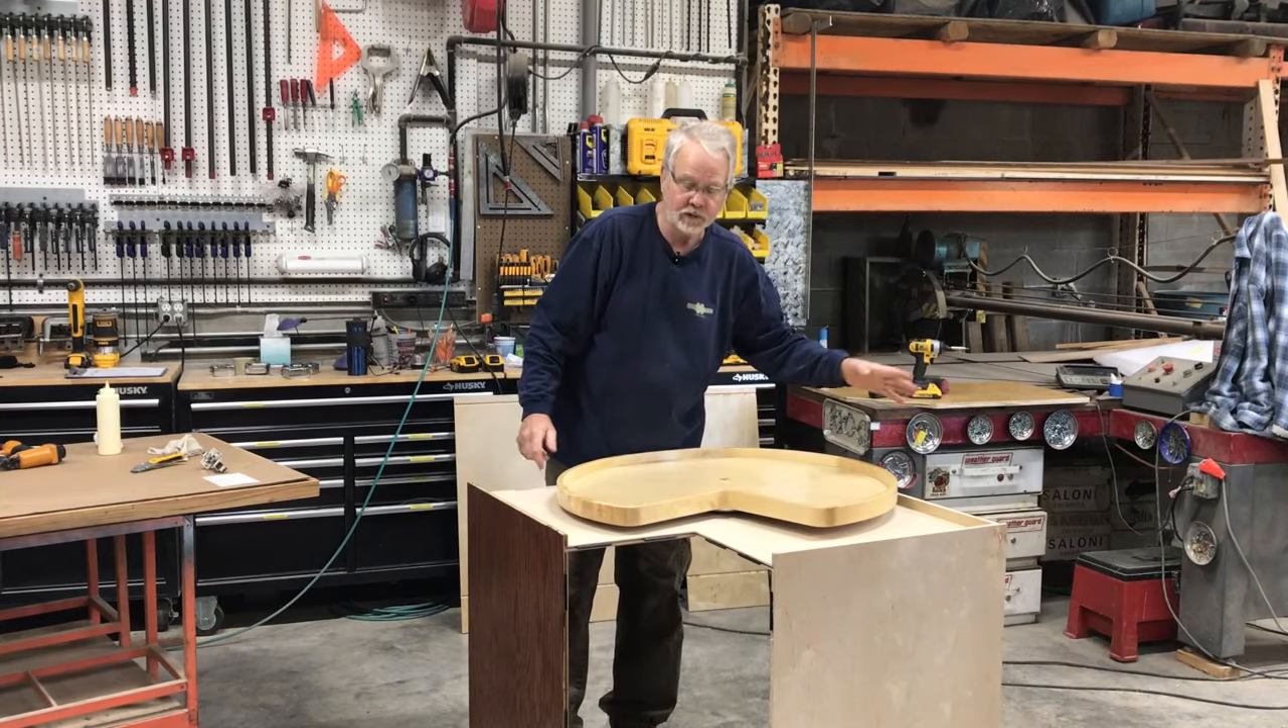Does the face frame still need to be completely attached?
Yes.